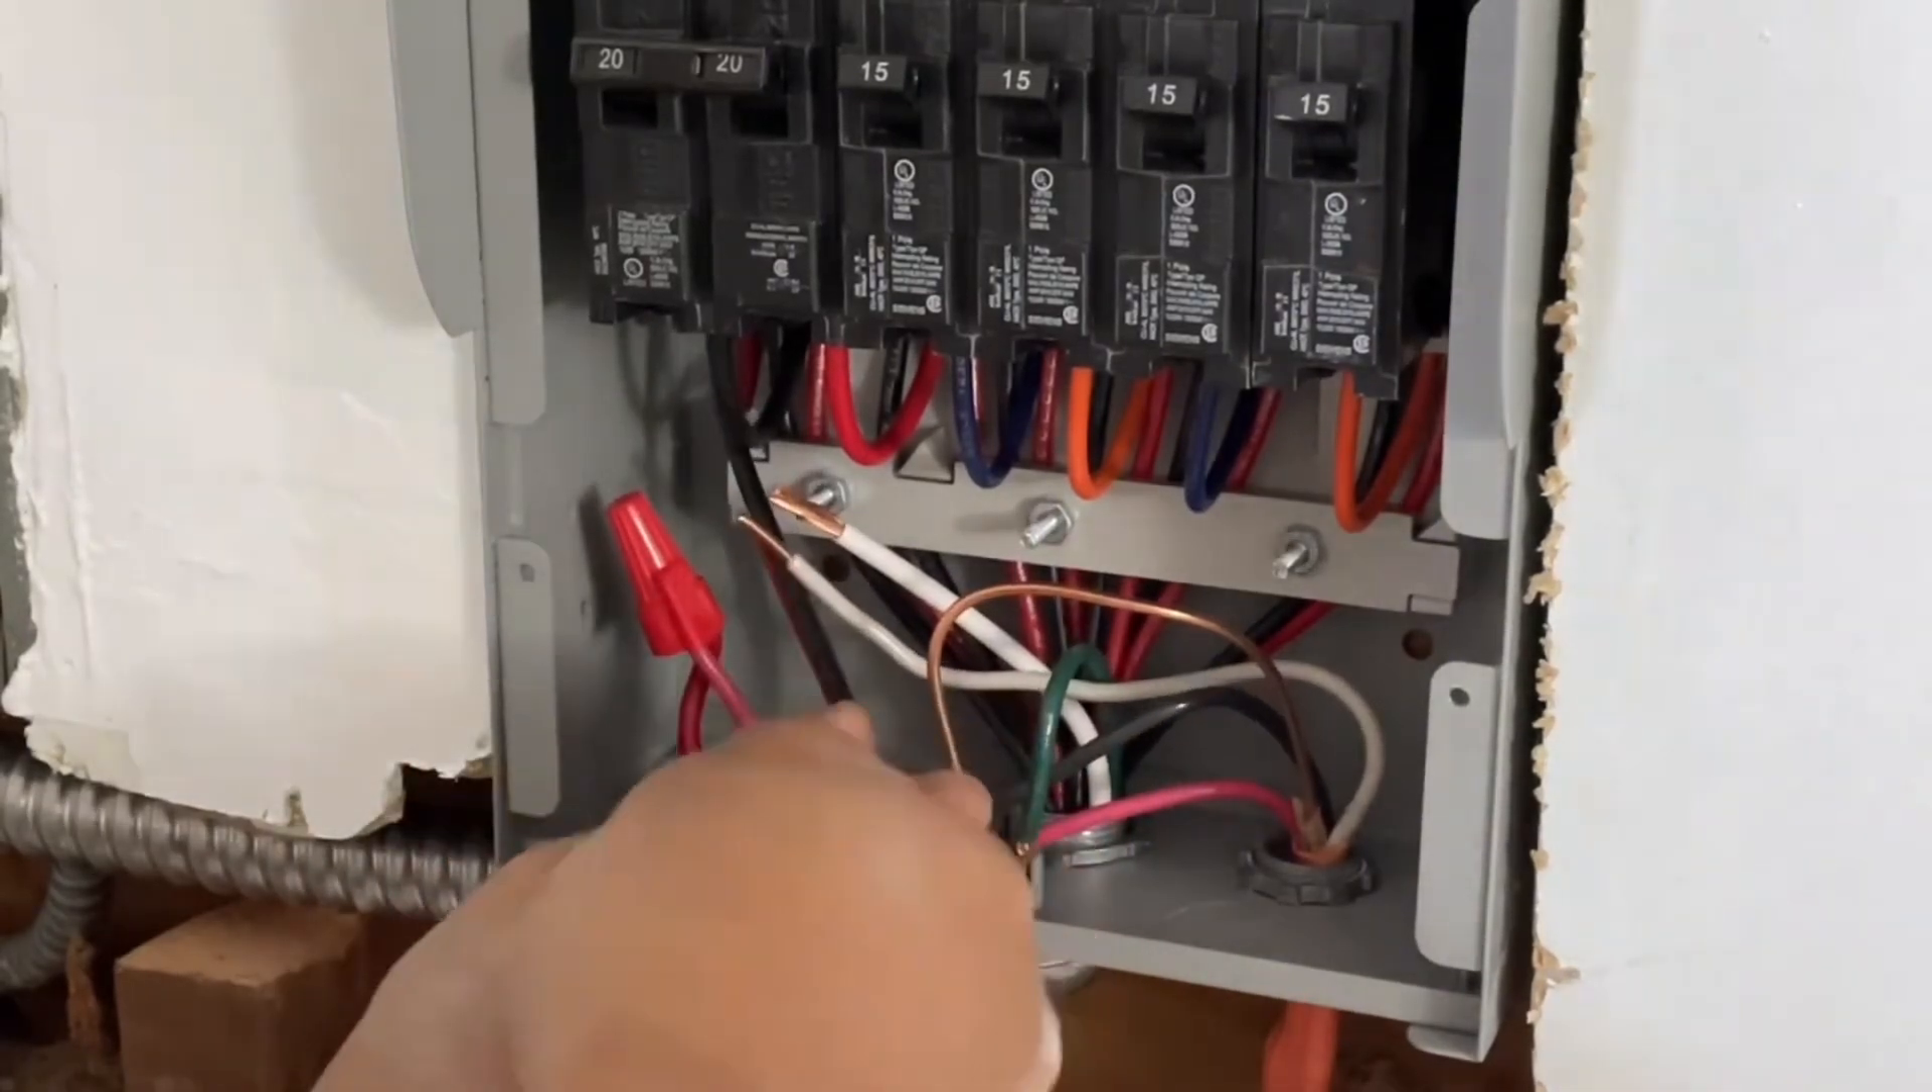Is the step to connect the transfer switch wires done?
No.